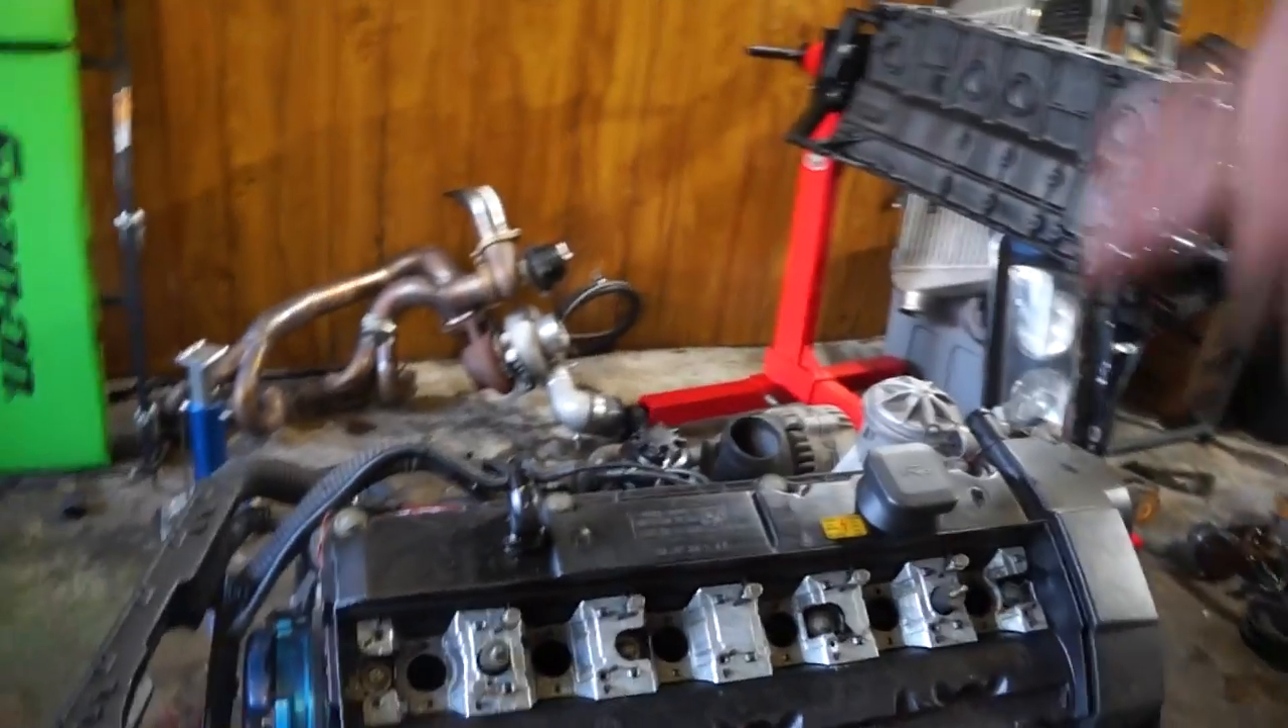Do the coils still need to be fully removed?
No.